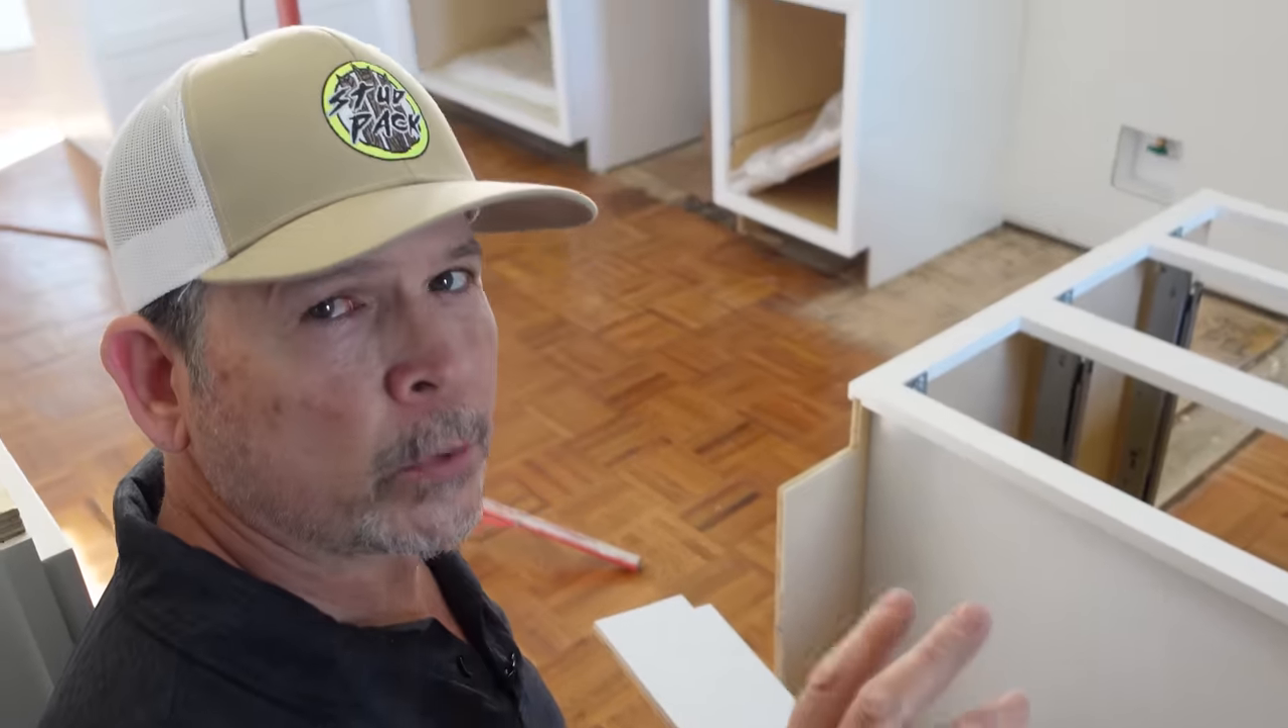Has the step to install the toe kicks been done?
No.